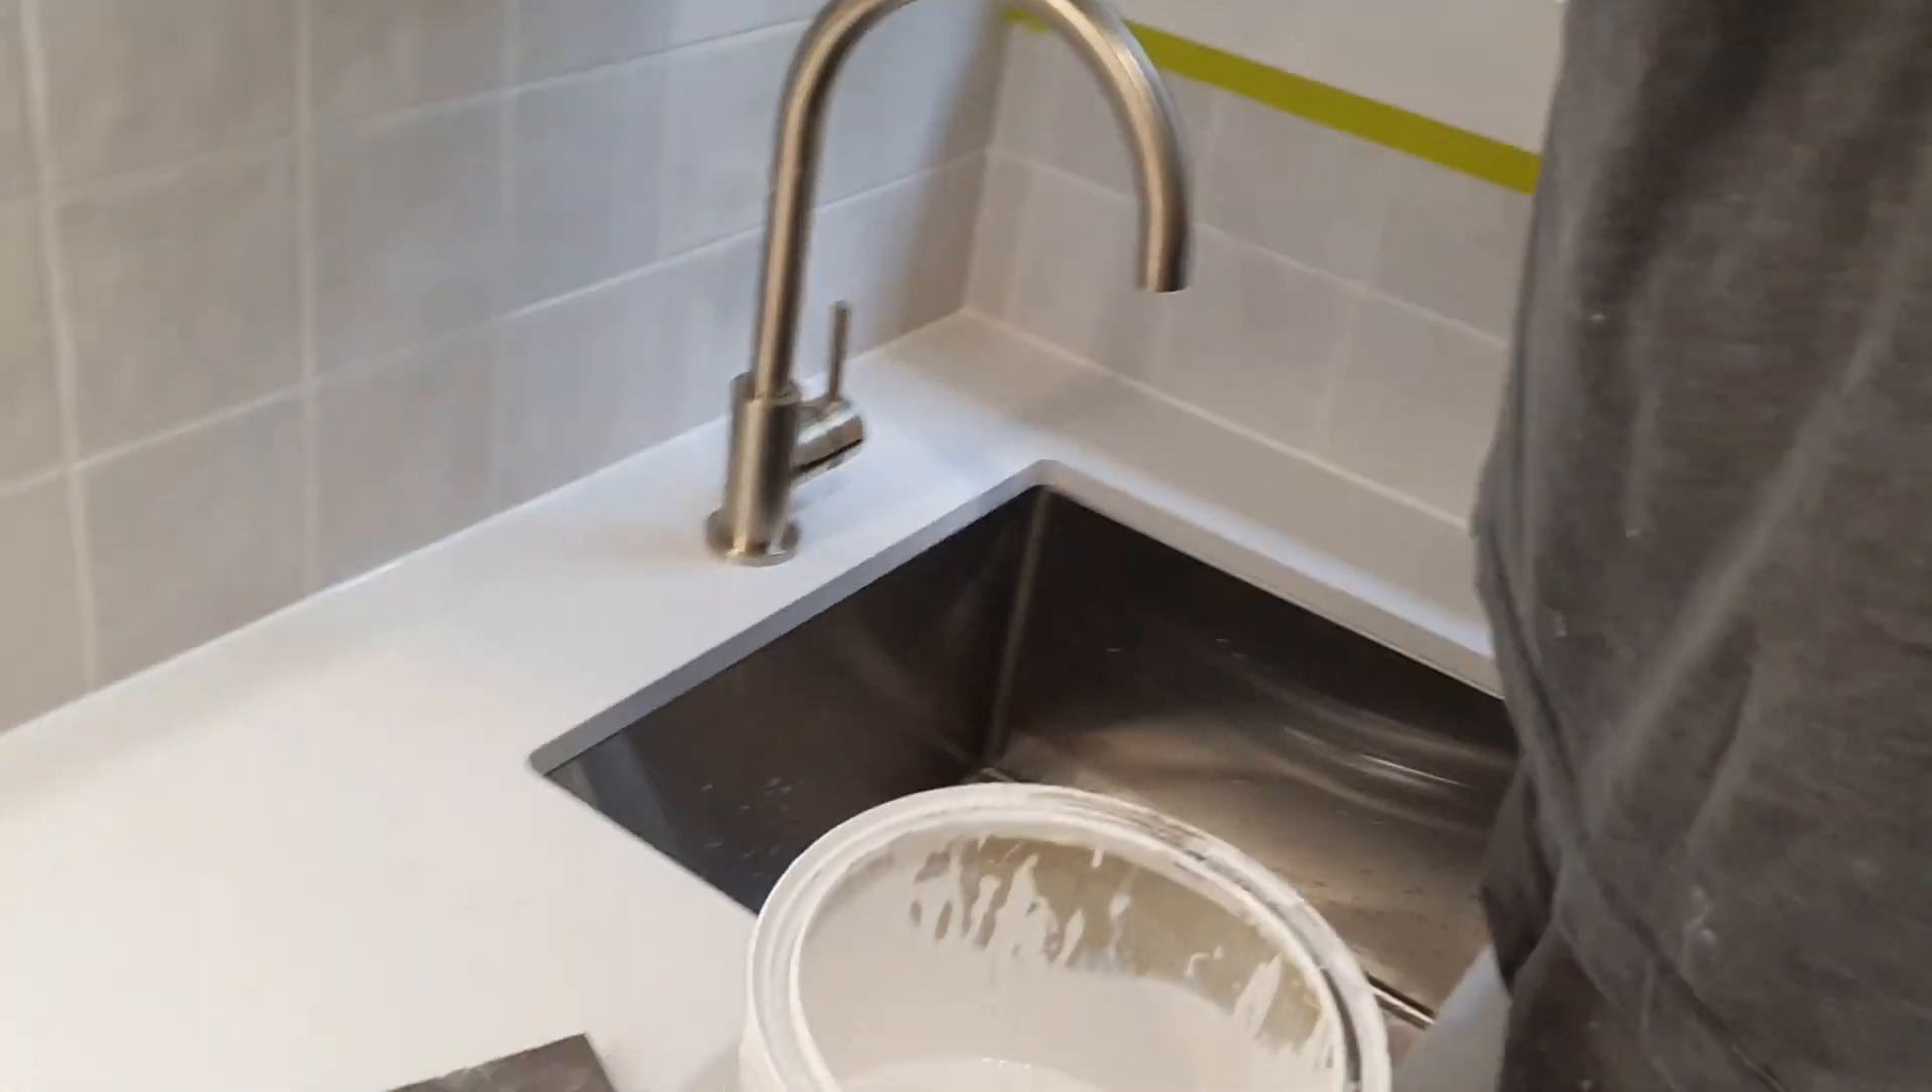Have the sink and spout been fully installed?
Yes.